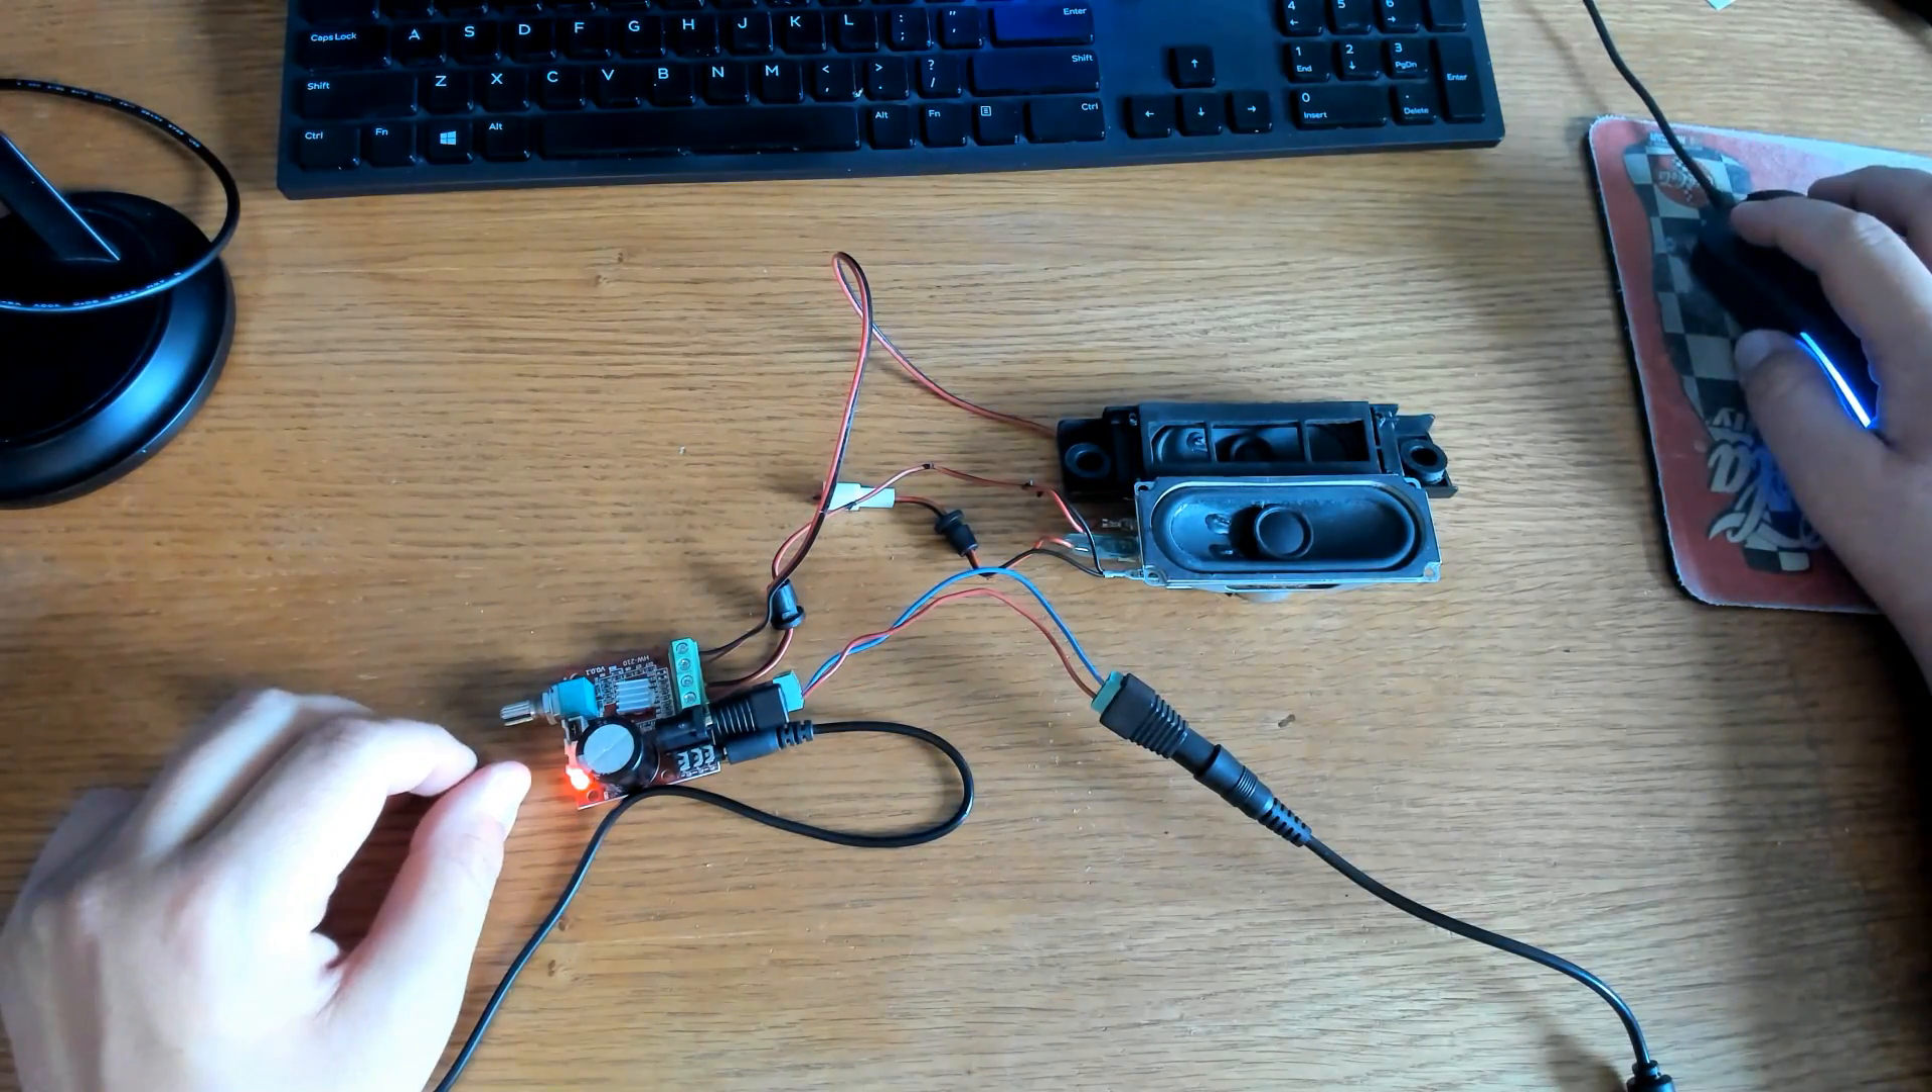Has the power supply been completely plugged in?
Yes.